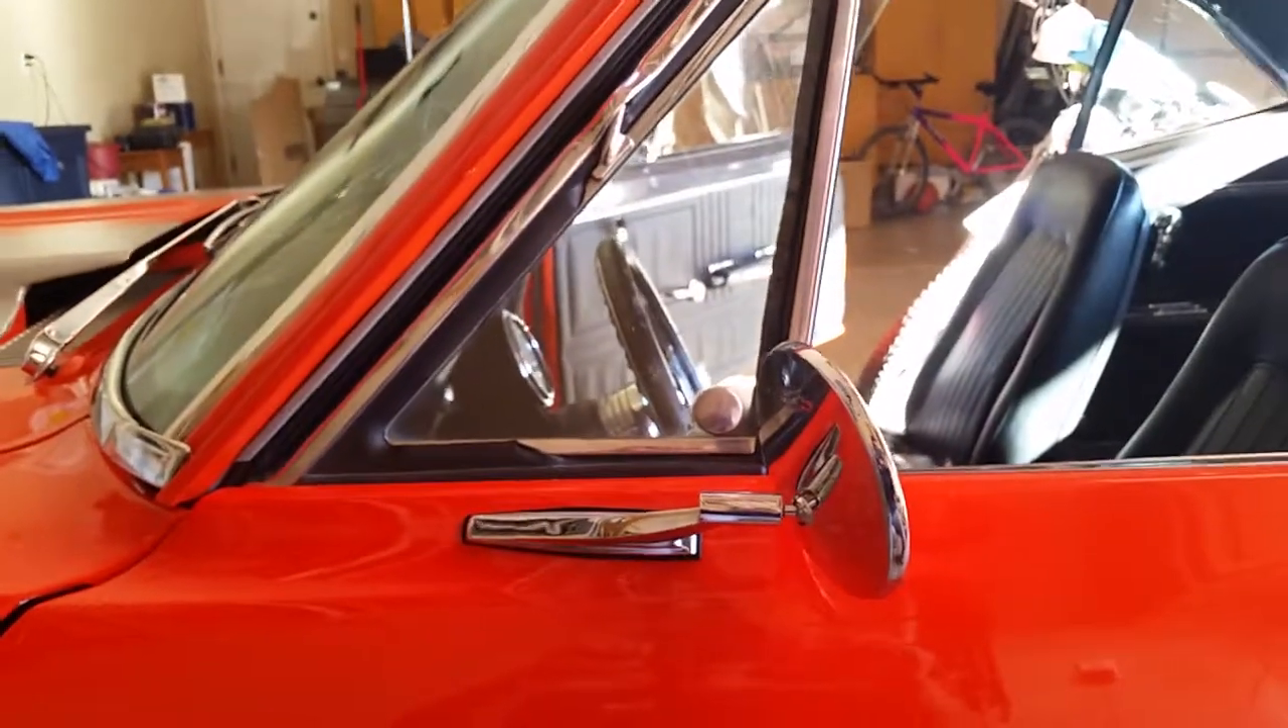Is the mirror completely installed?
Yes.